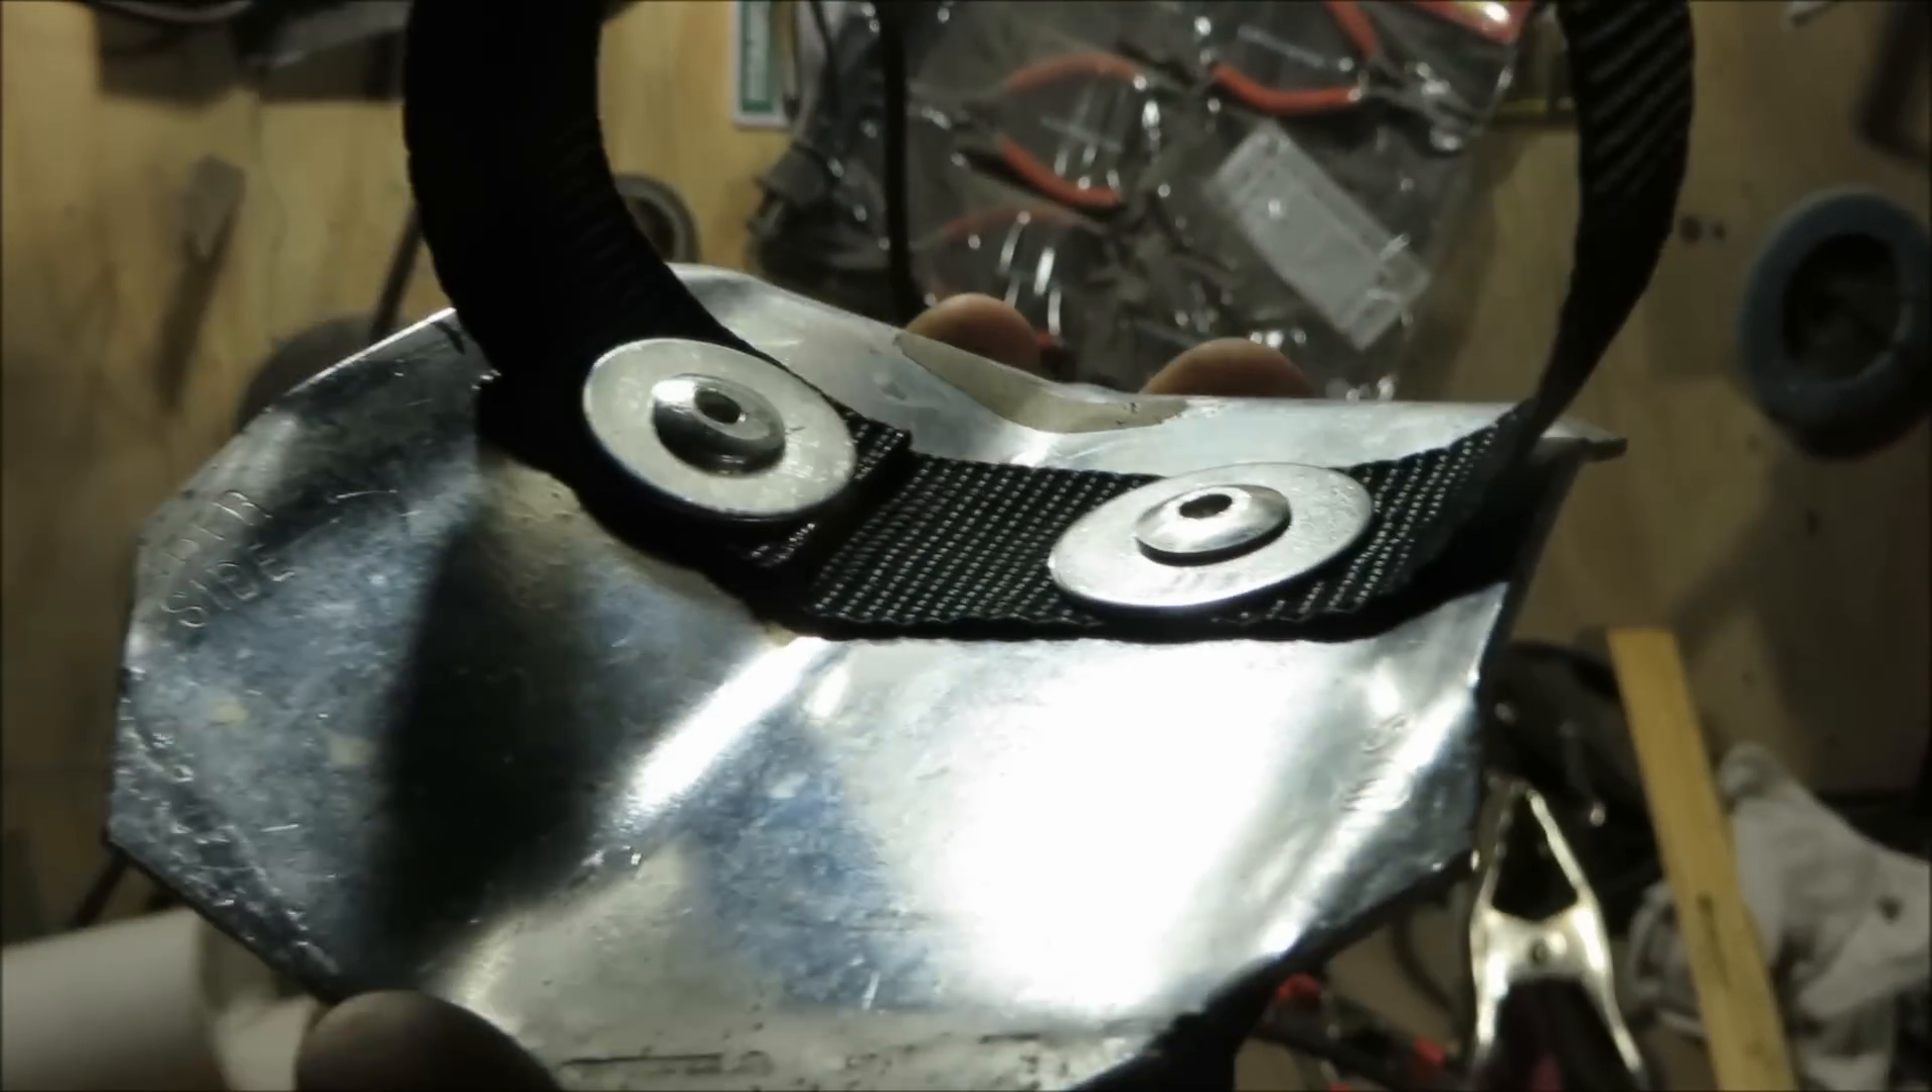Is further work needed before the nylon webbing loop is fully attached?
No.